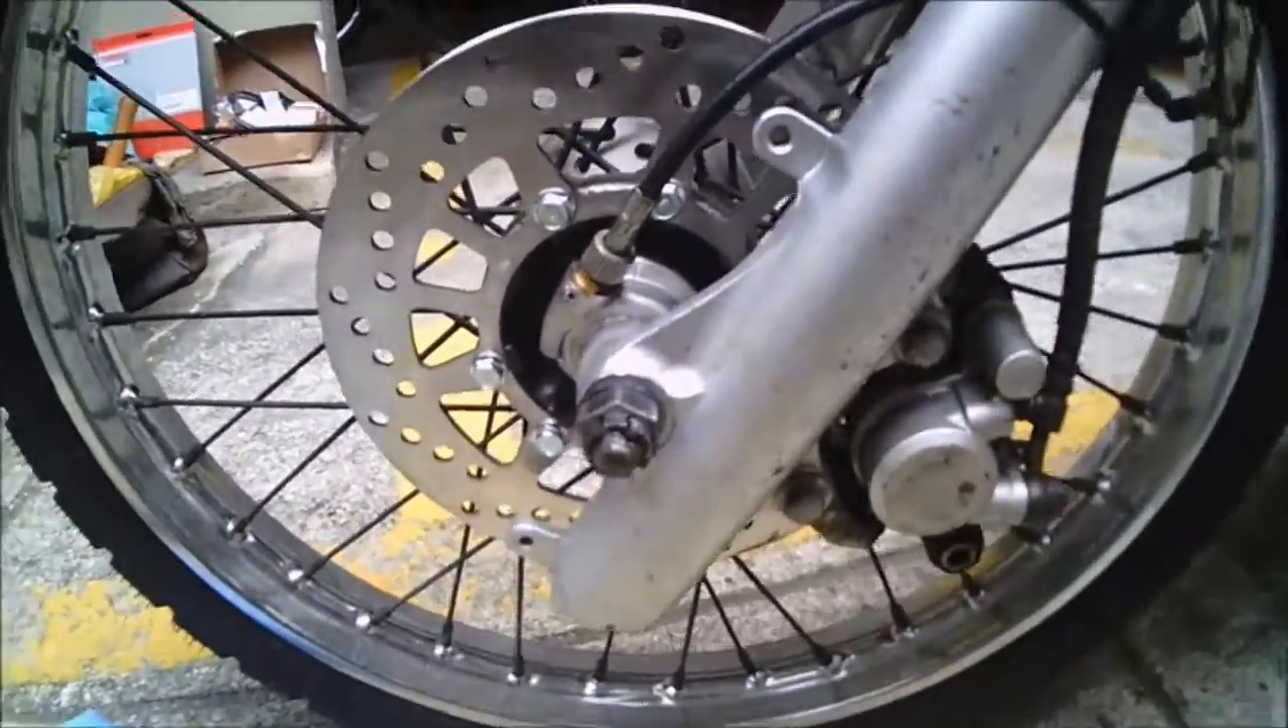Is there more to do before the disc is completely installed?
No.